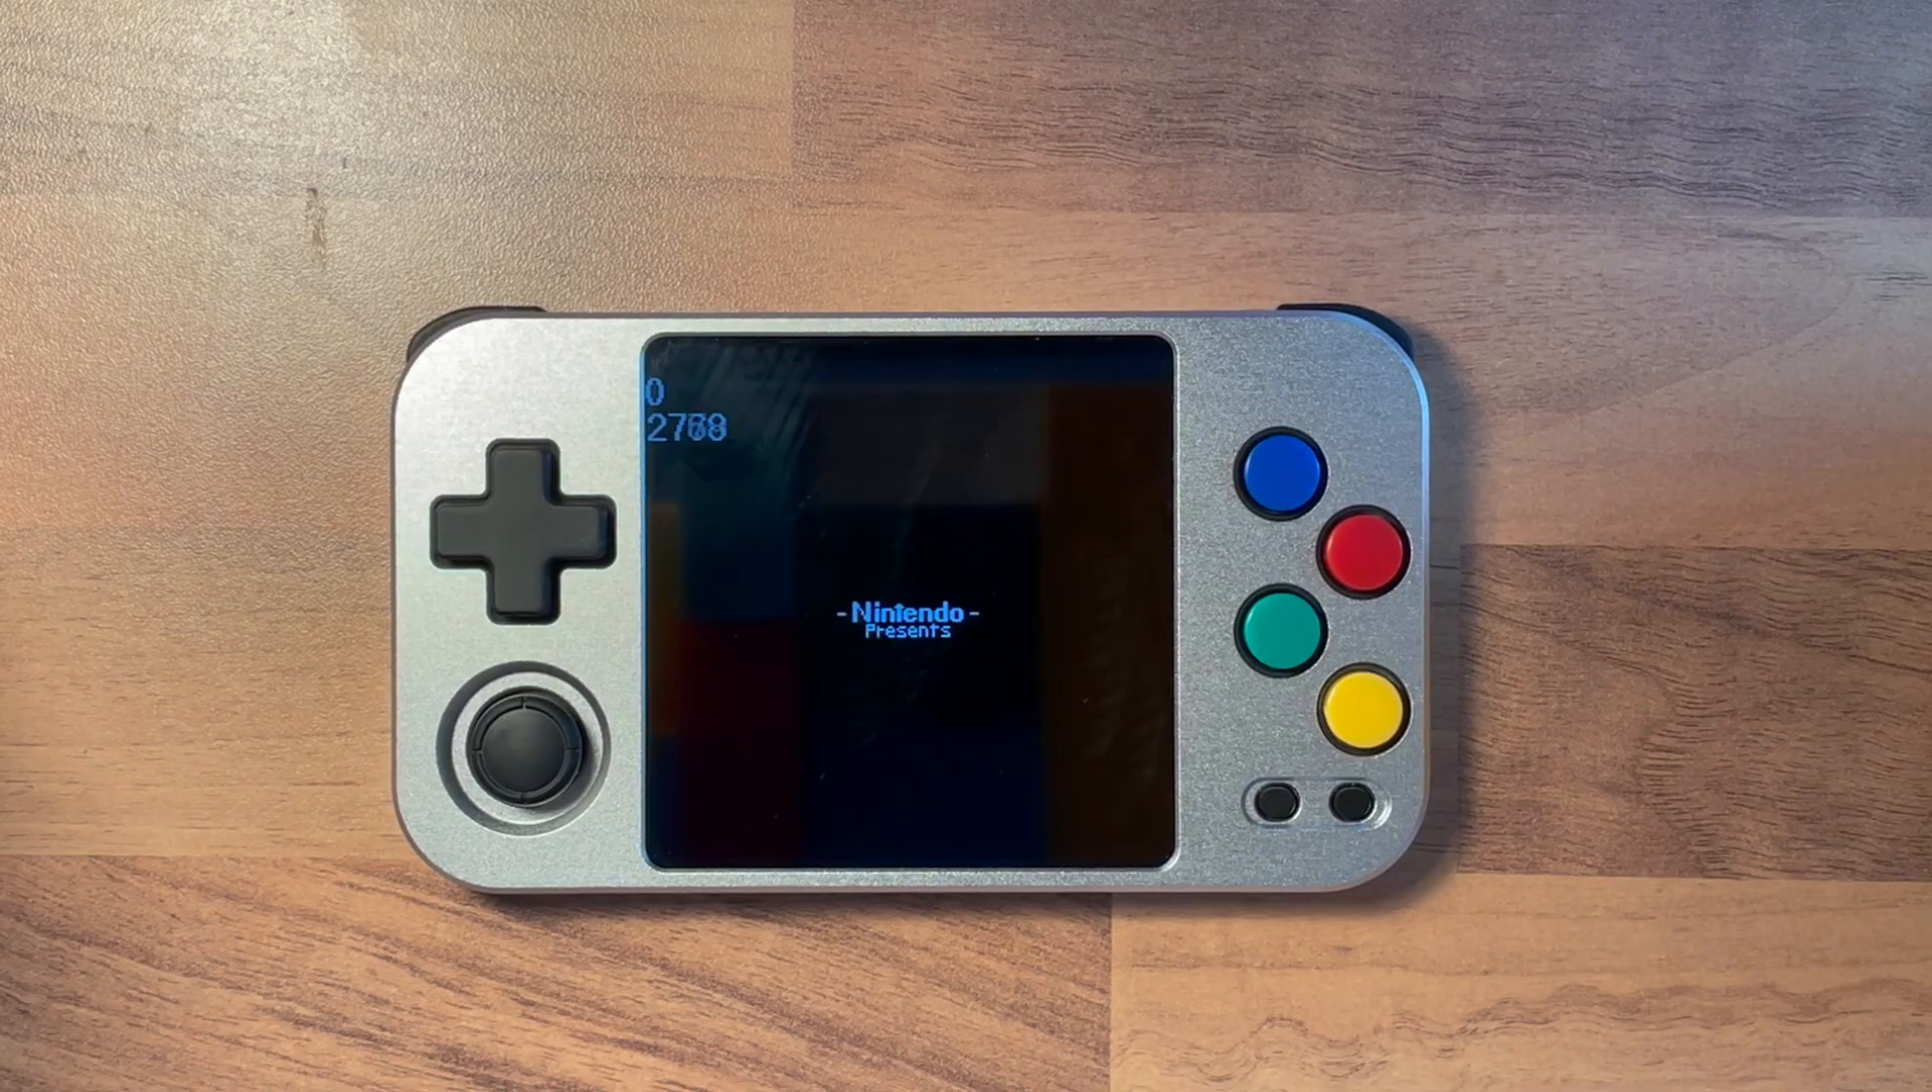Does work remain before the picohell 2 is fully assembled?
No.